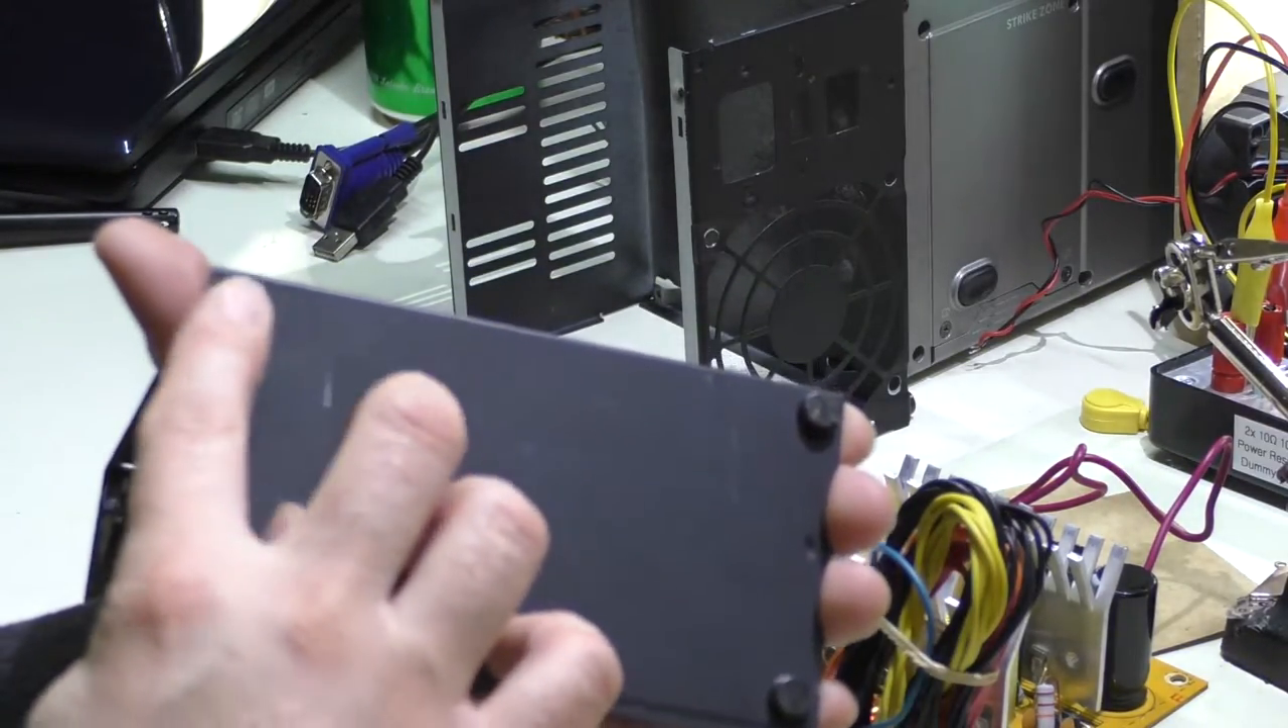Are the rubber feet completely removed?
No.